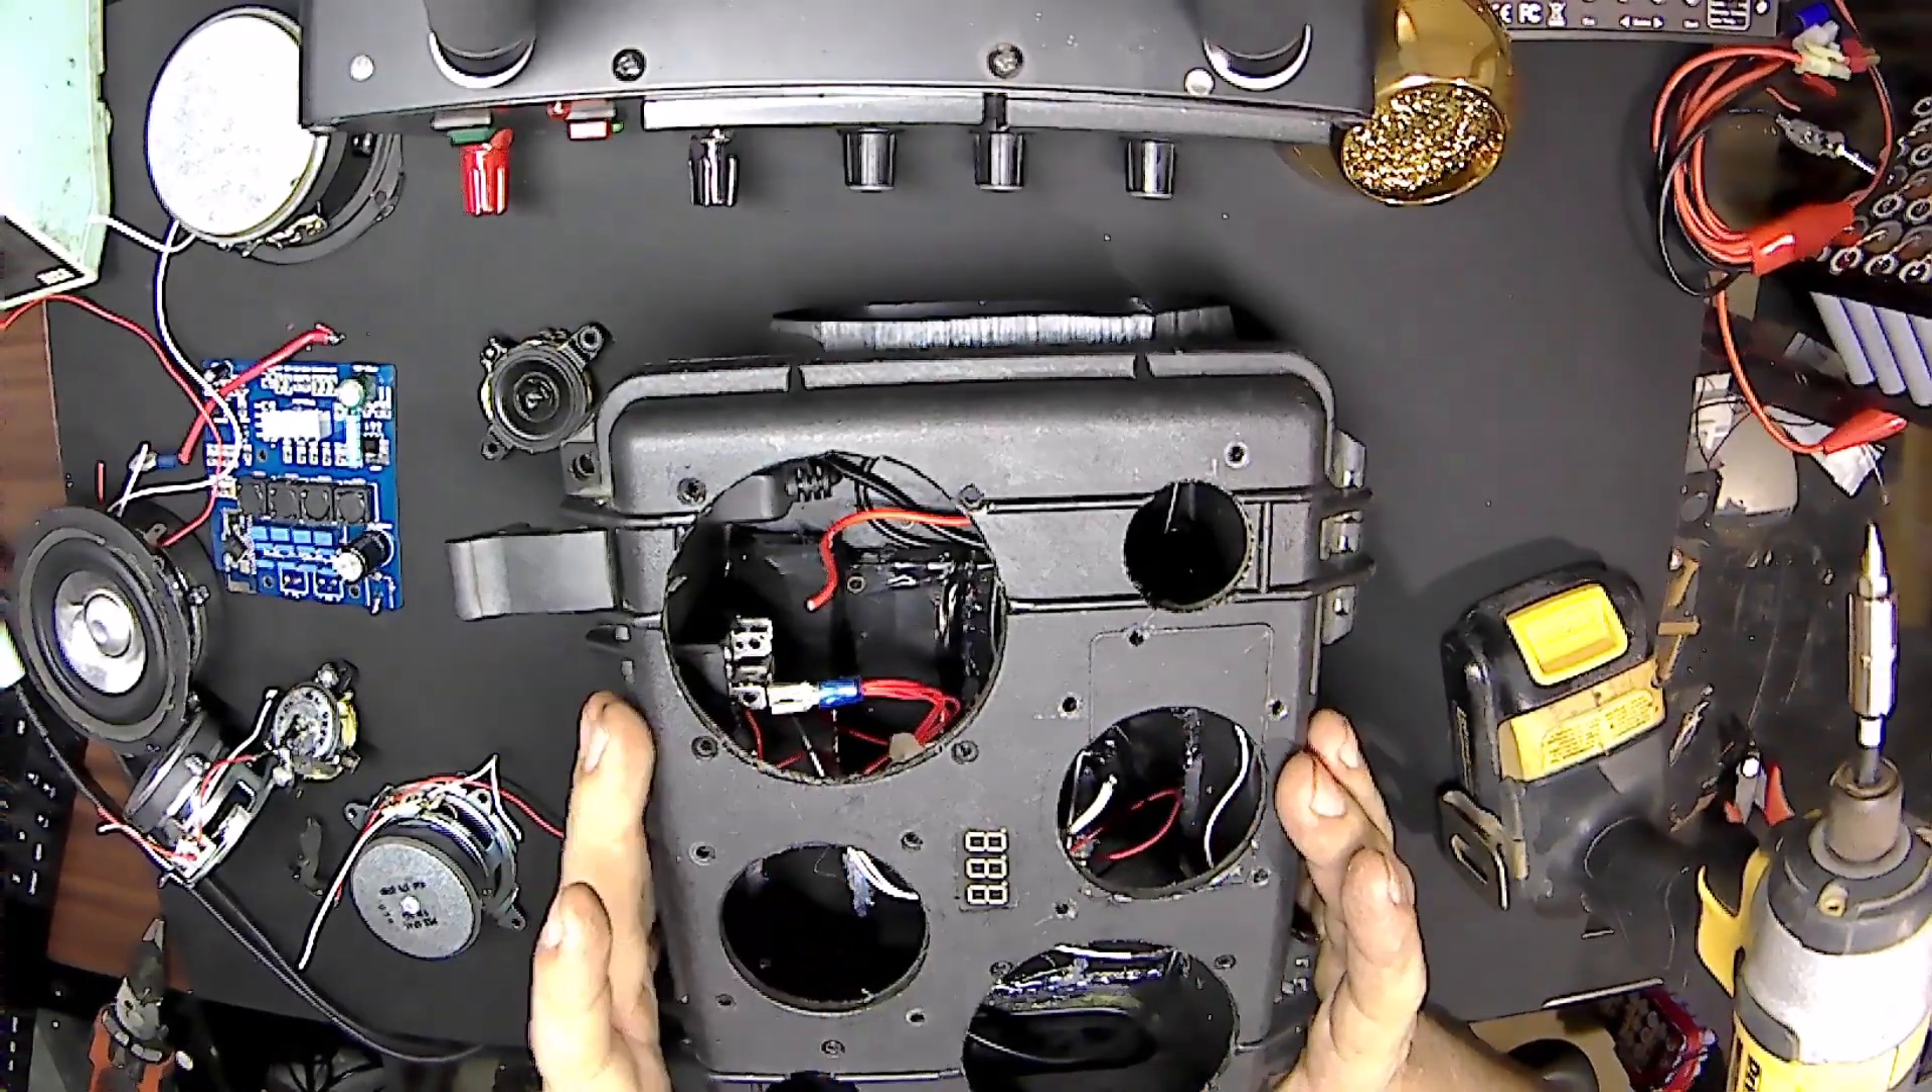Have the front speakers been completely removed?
Yes.